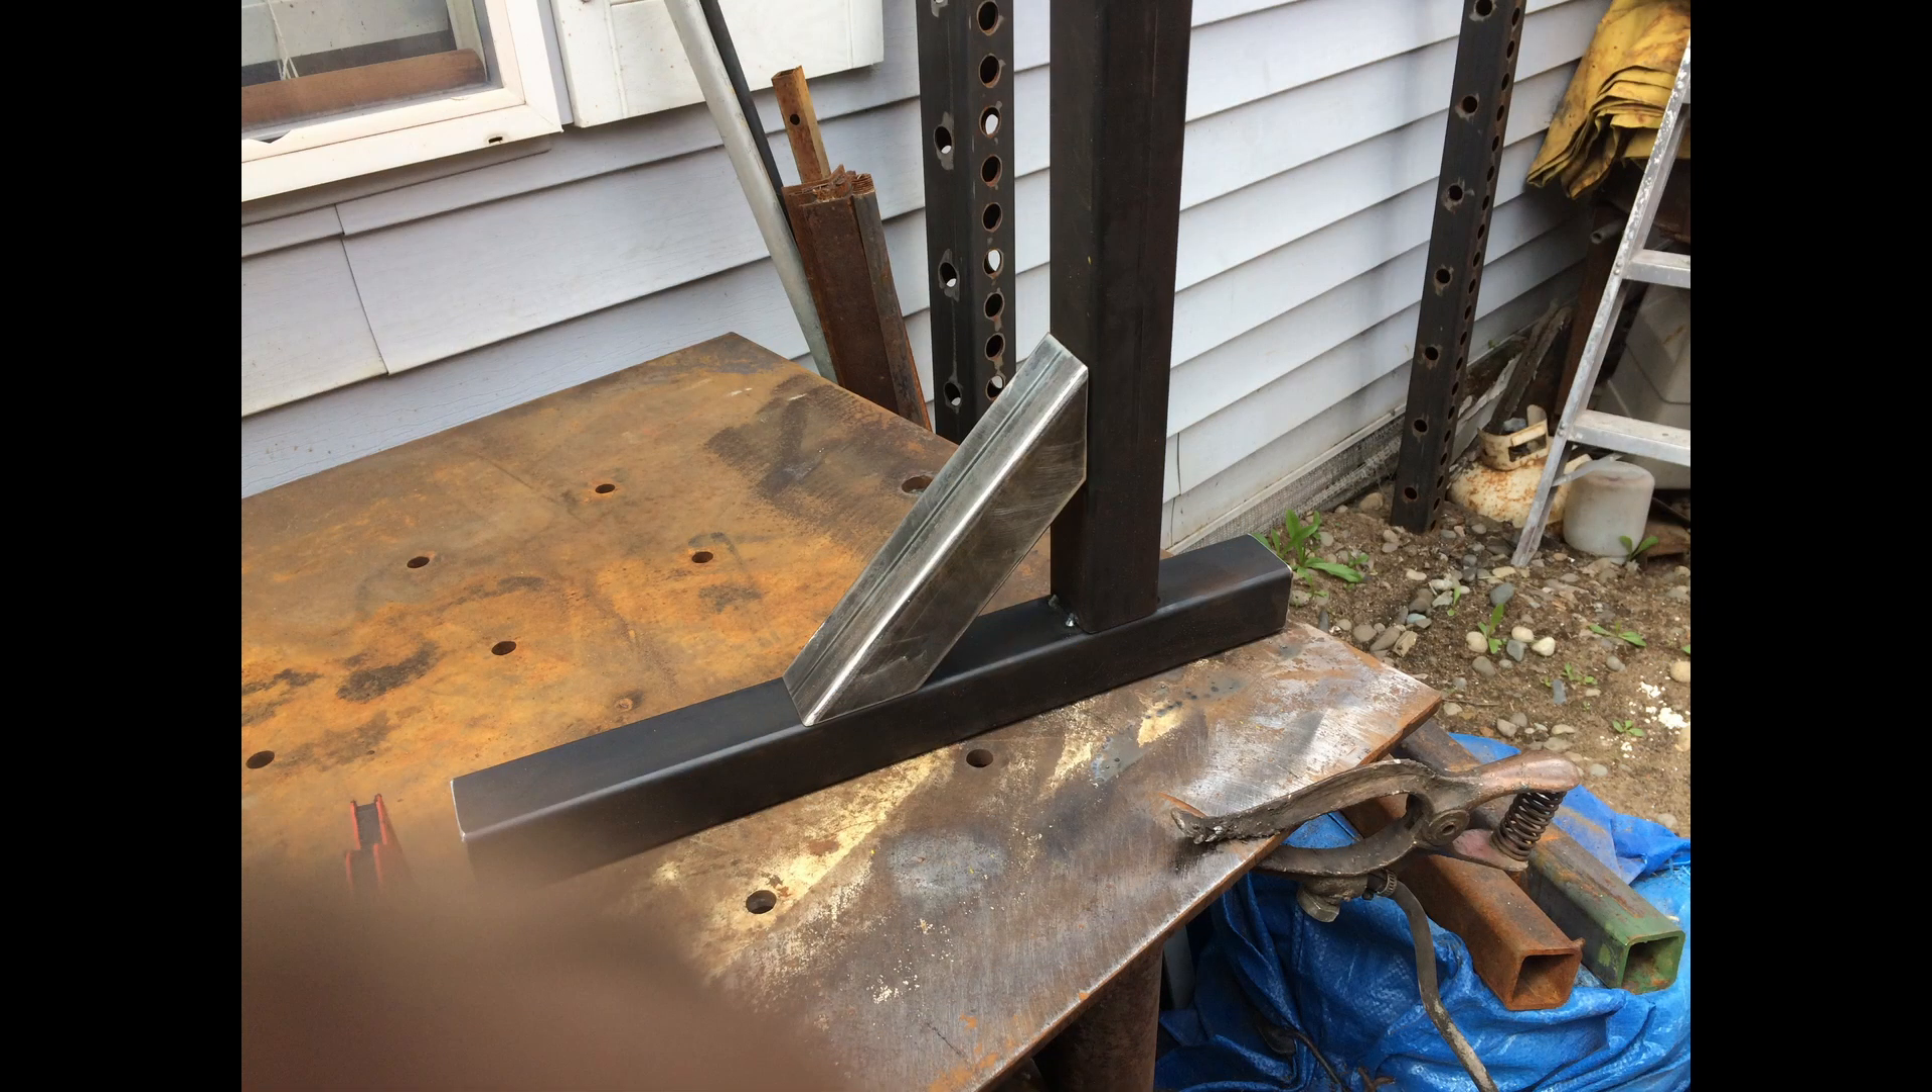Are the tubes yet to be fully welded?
Yes.